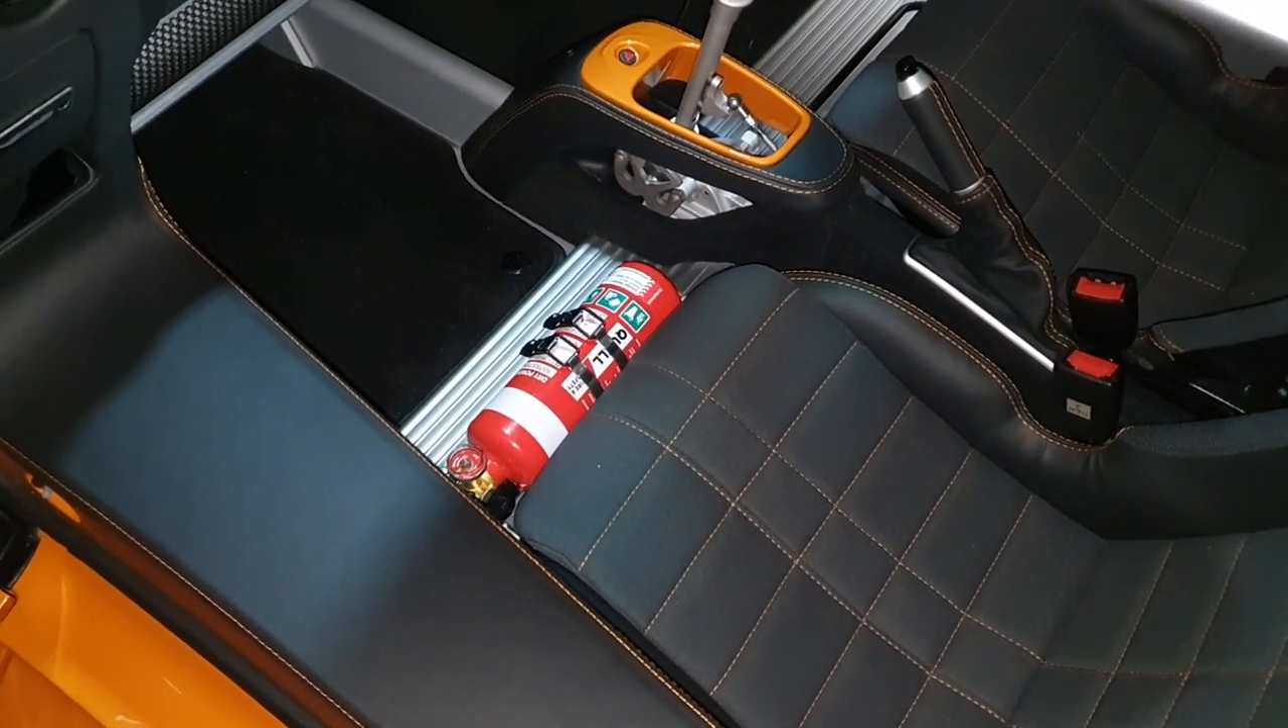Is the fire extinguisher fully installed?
Yes.